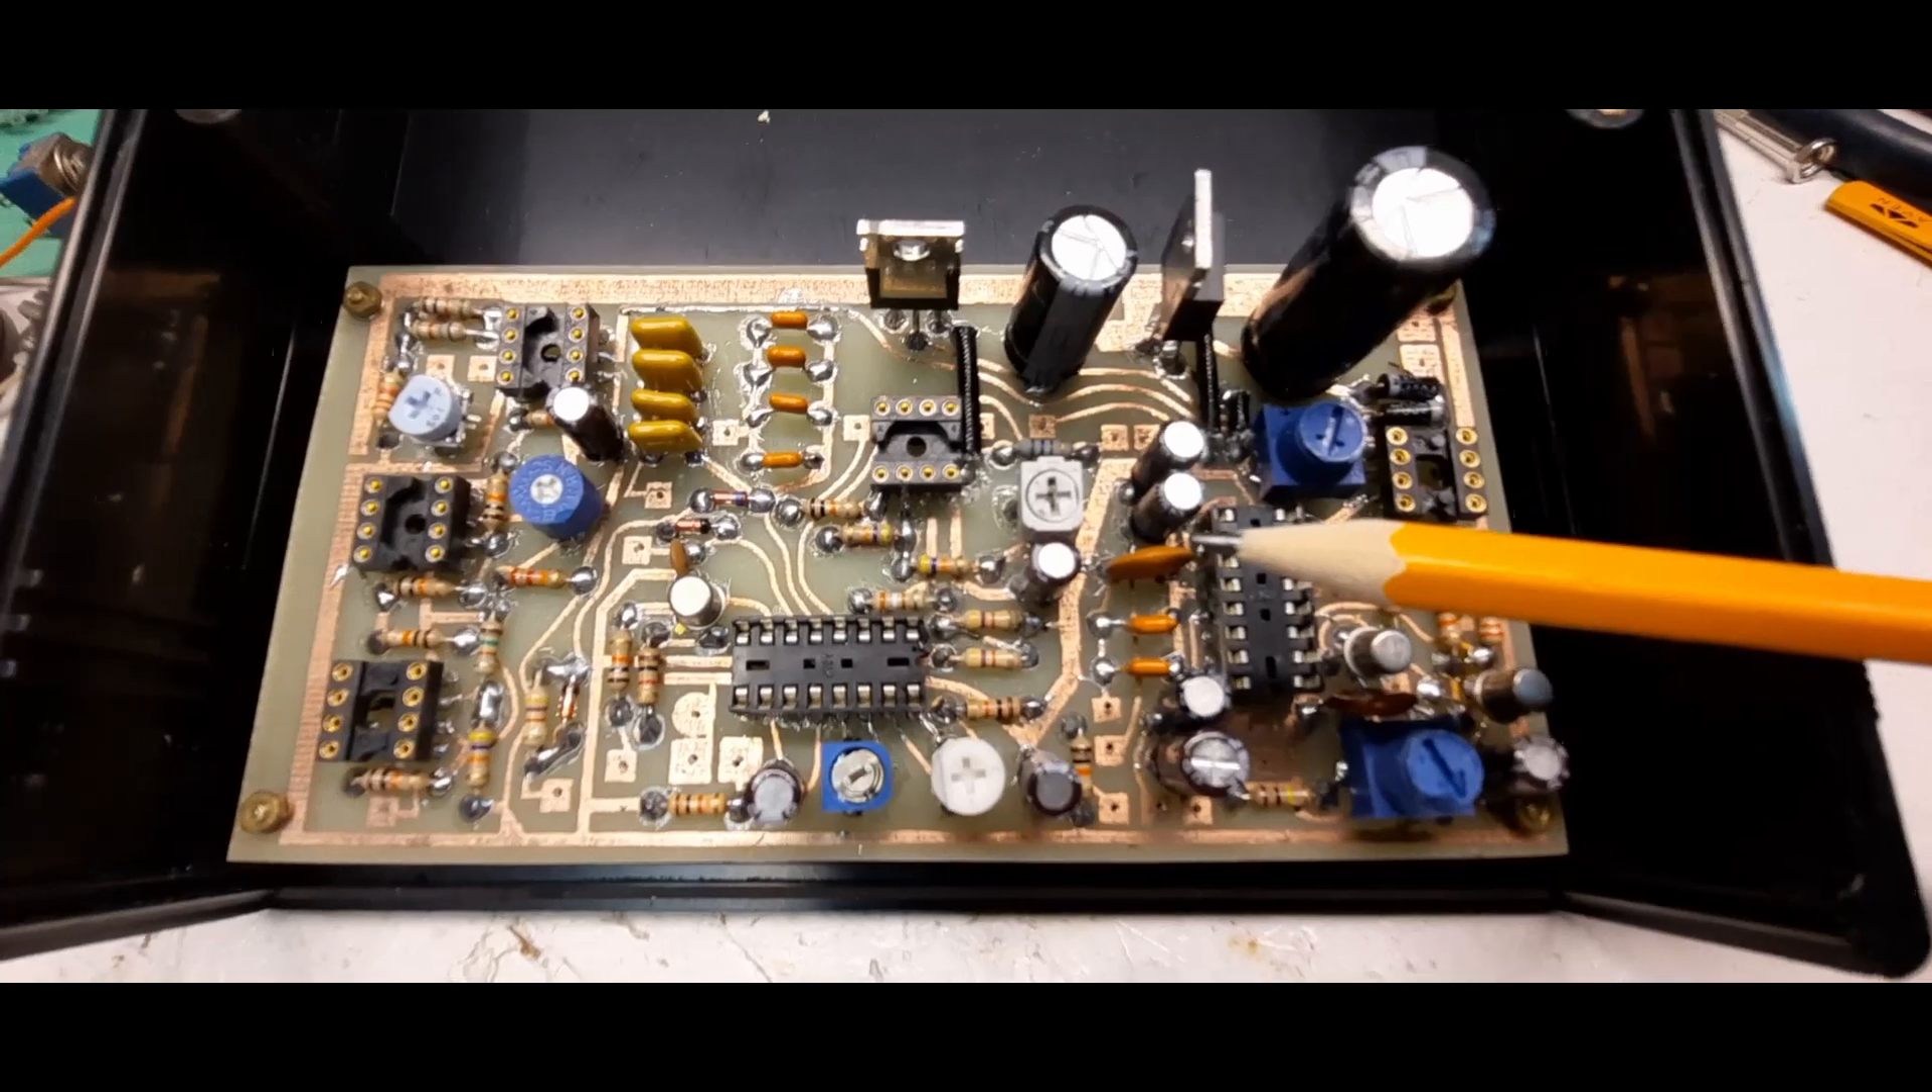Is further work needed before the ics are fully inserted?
Yes.